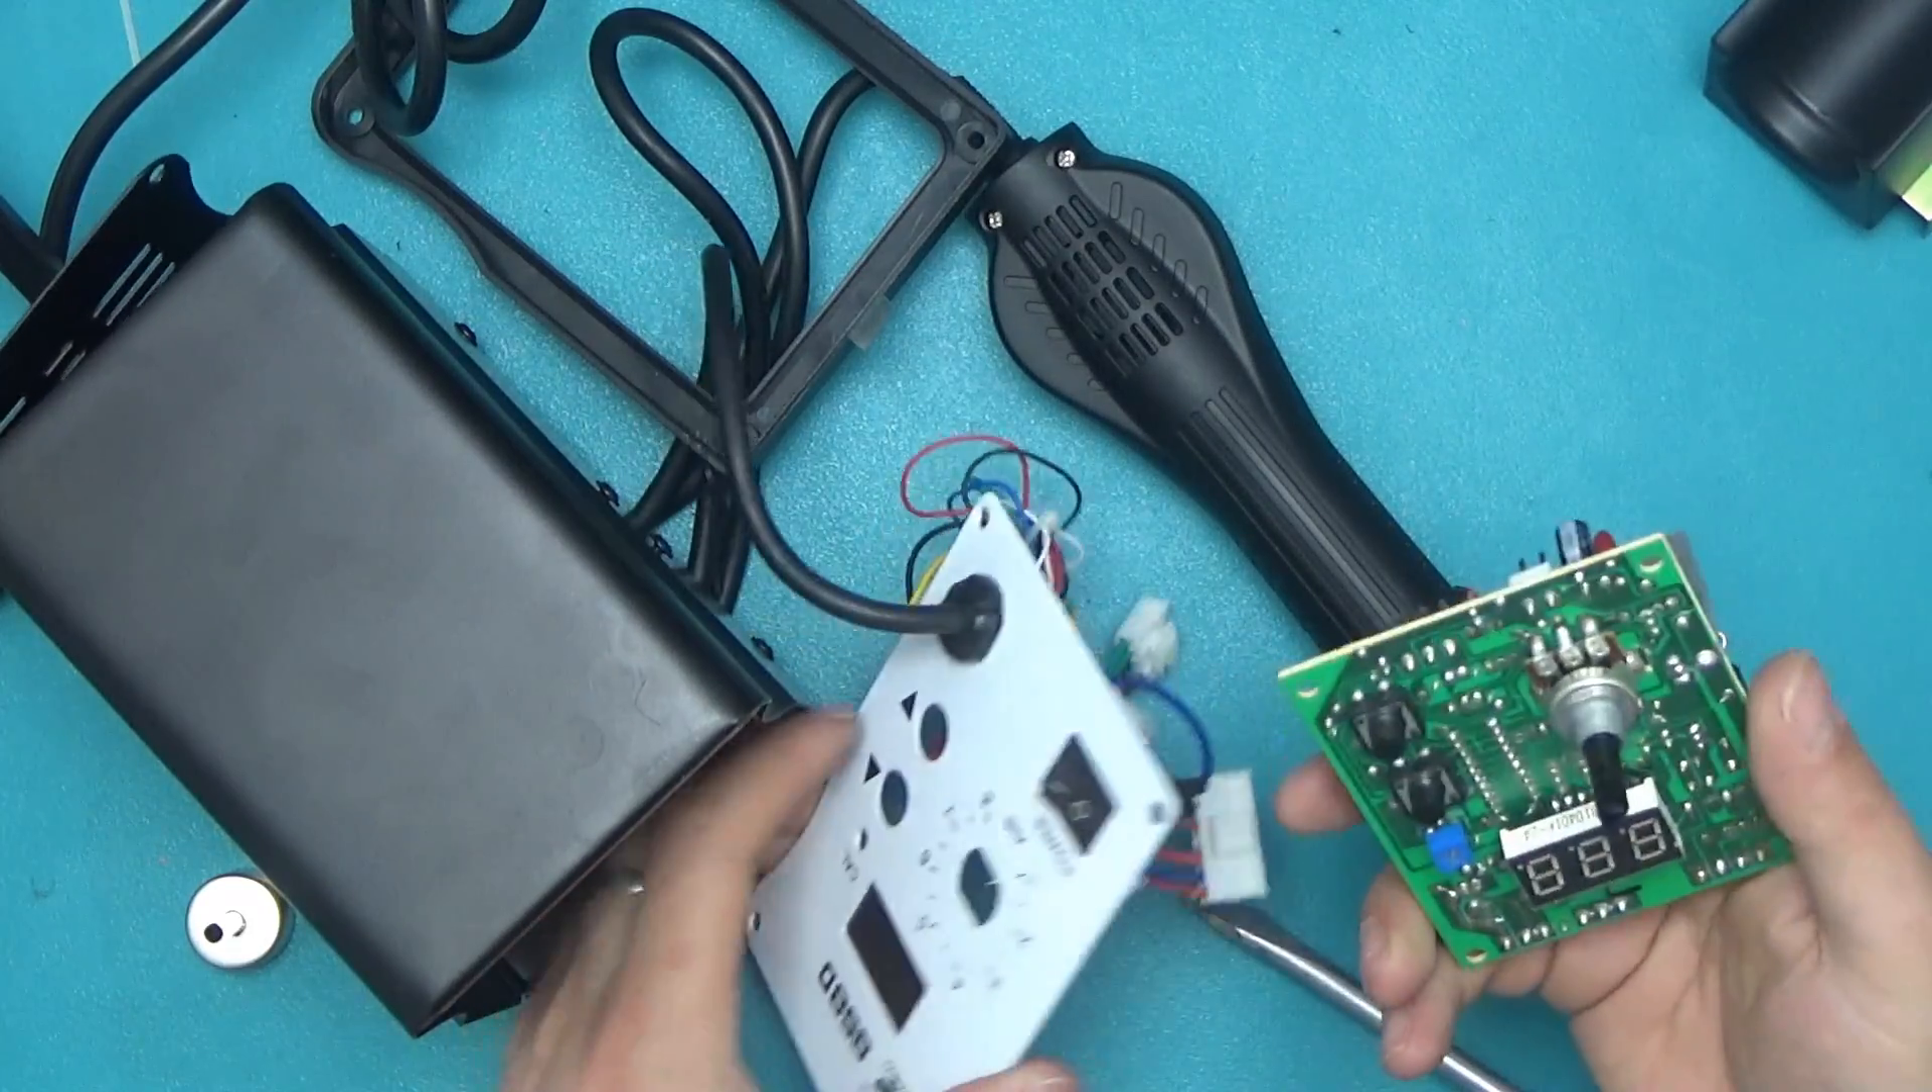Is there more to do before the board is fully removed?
No.